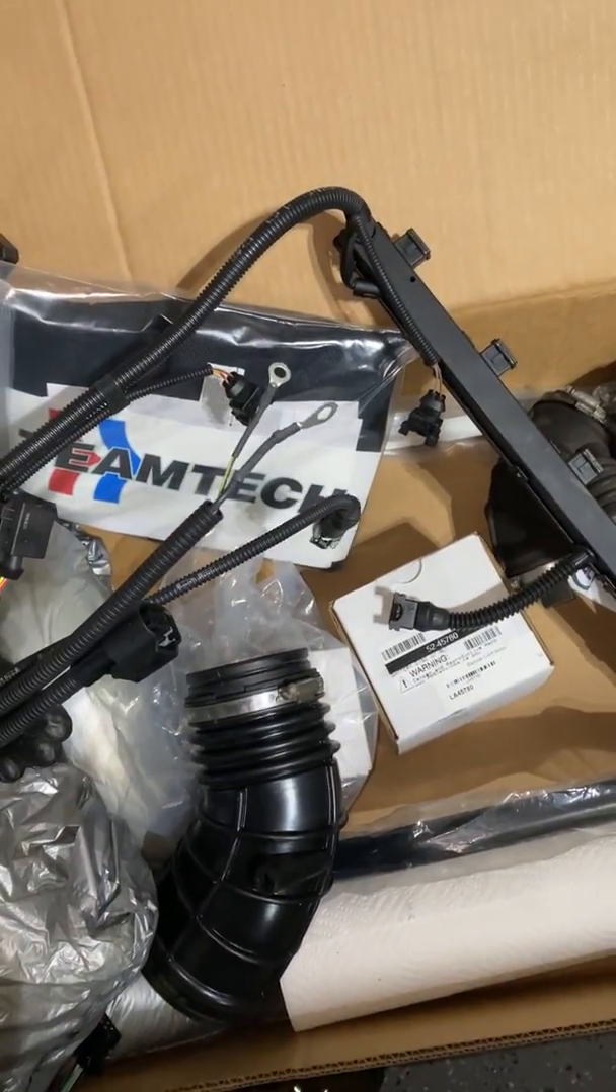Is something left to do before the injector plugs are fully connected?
Yes.